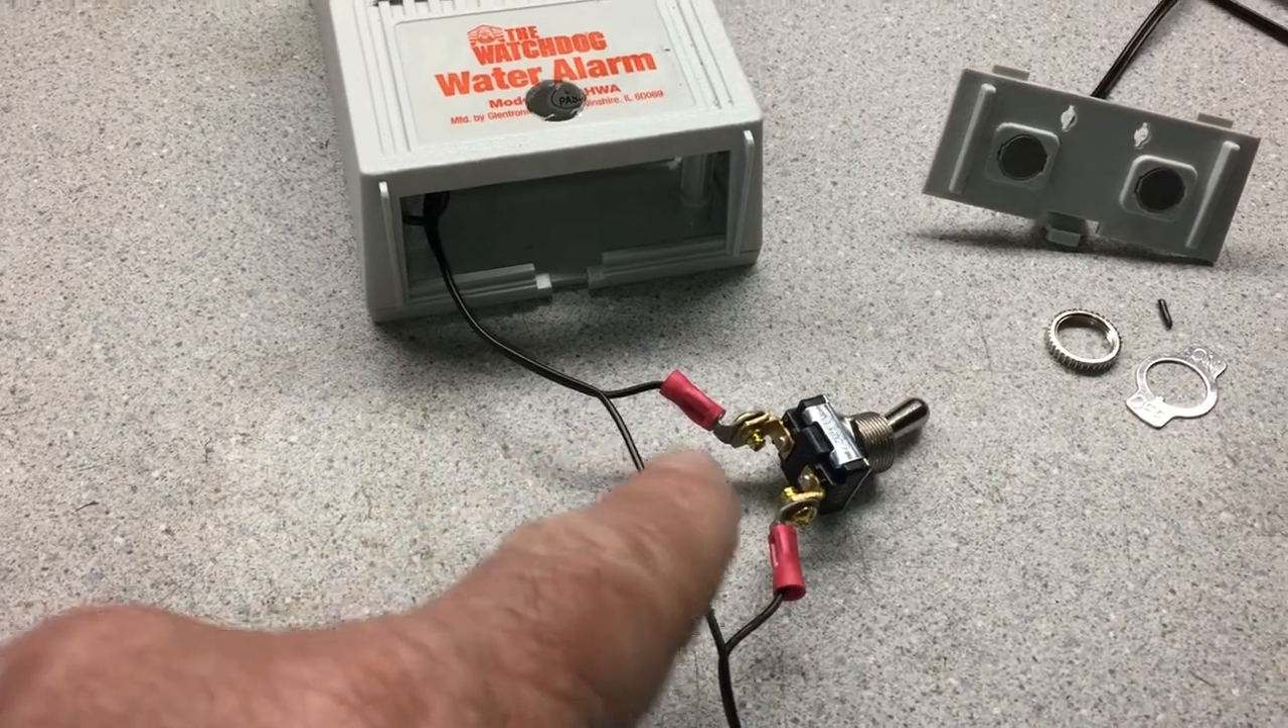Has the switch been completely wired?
Yes.